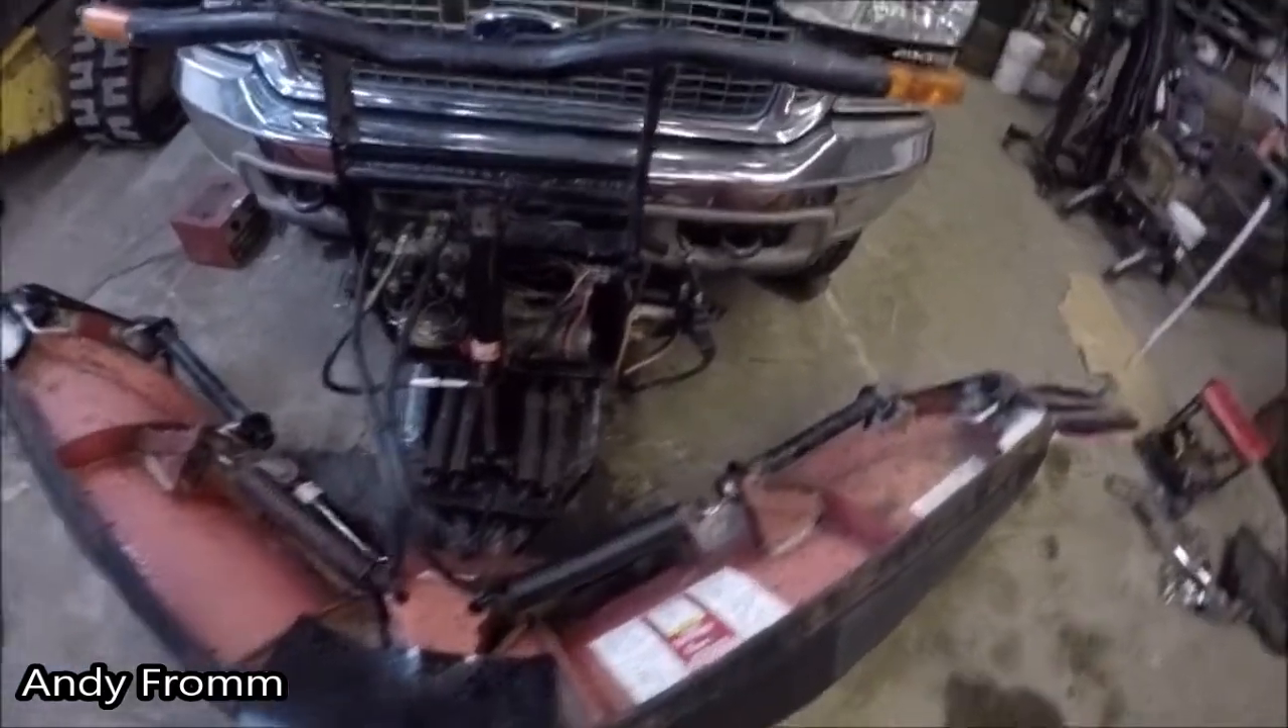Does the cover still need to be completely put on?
Yes.